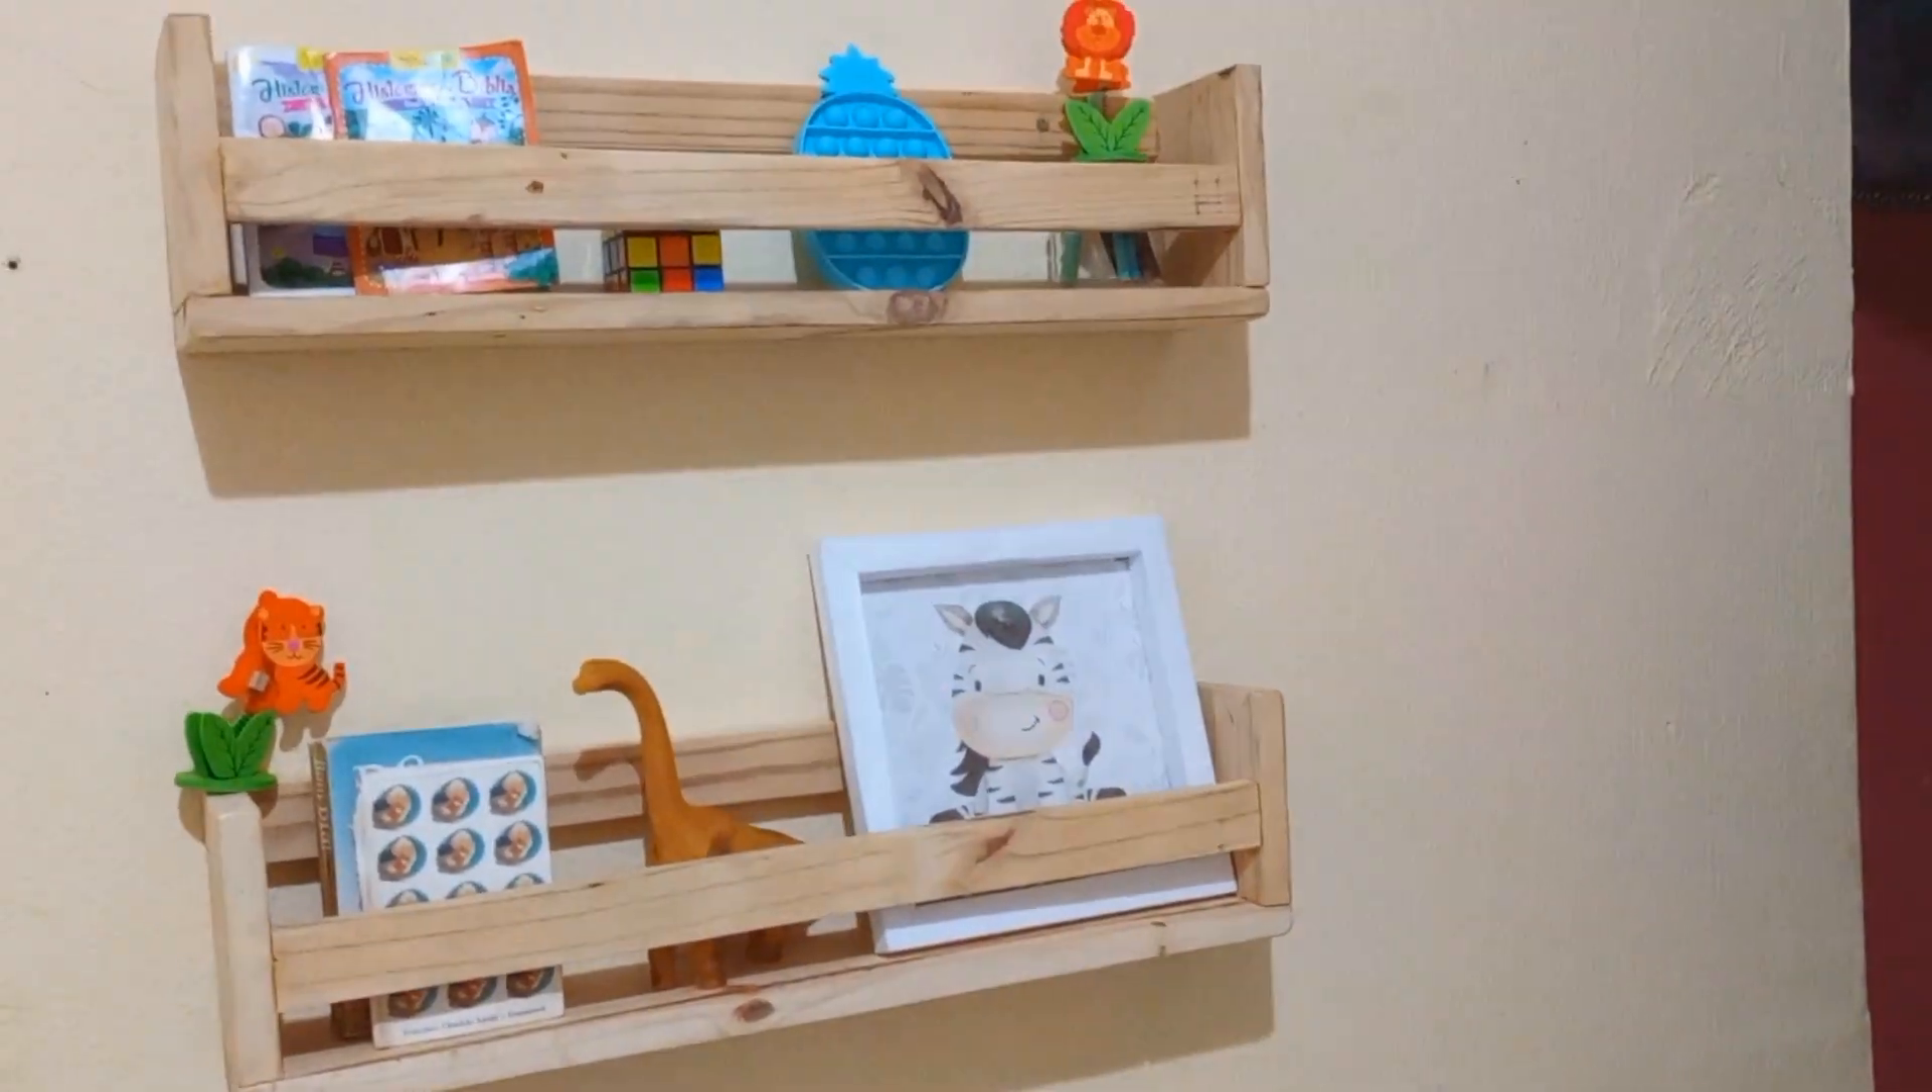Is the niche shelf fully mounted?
Yes.